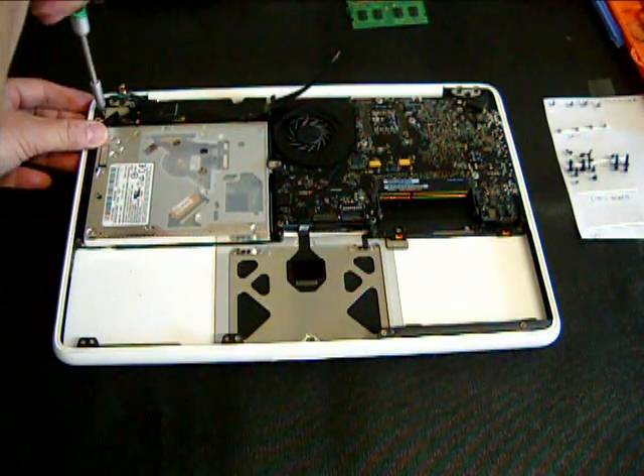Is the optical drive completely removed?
No.